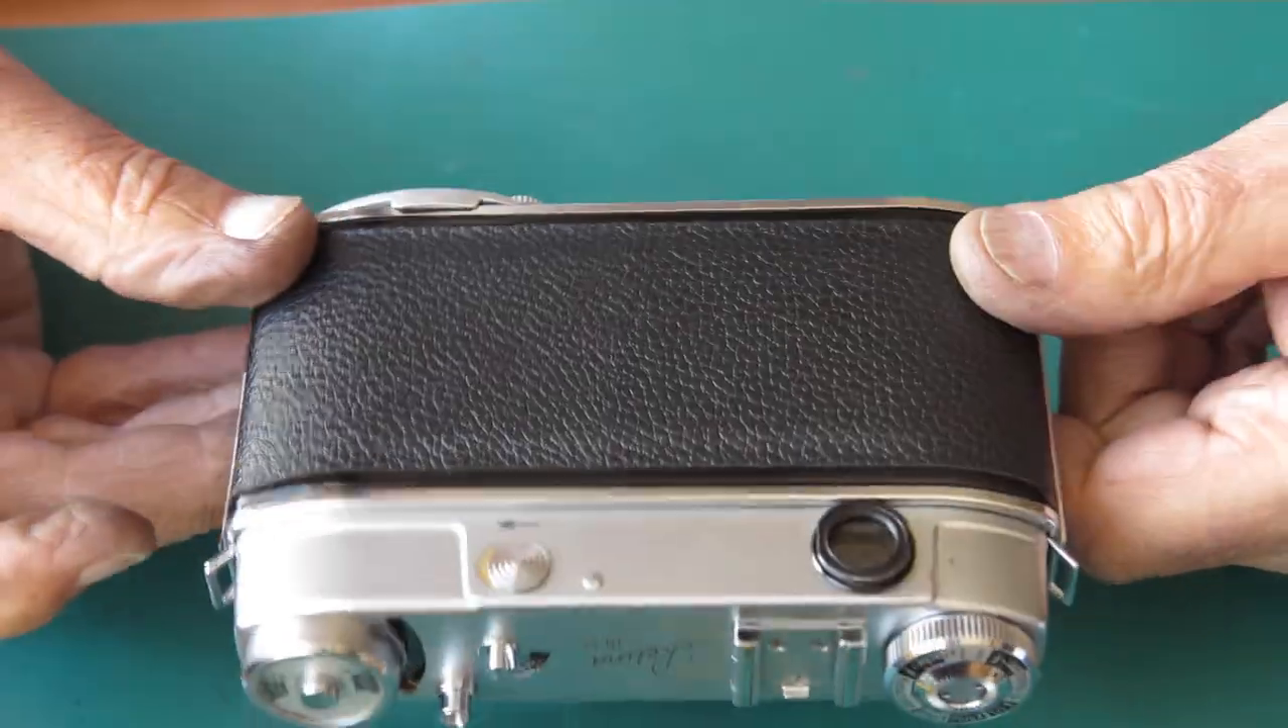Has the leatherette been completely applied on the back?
Yes.